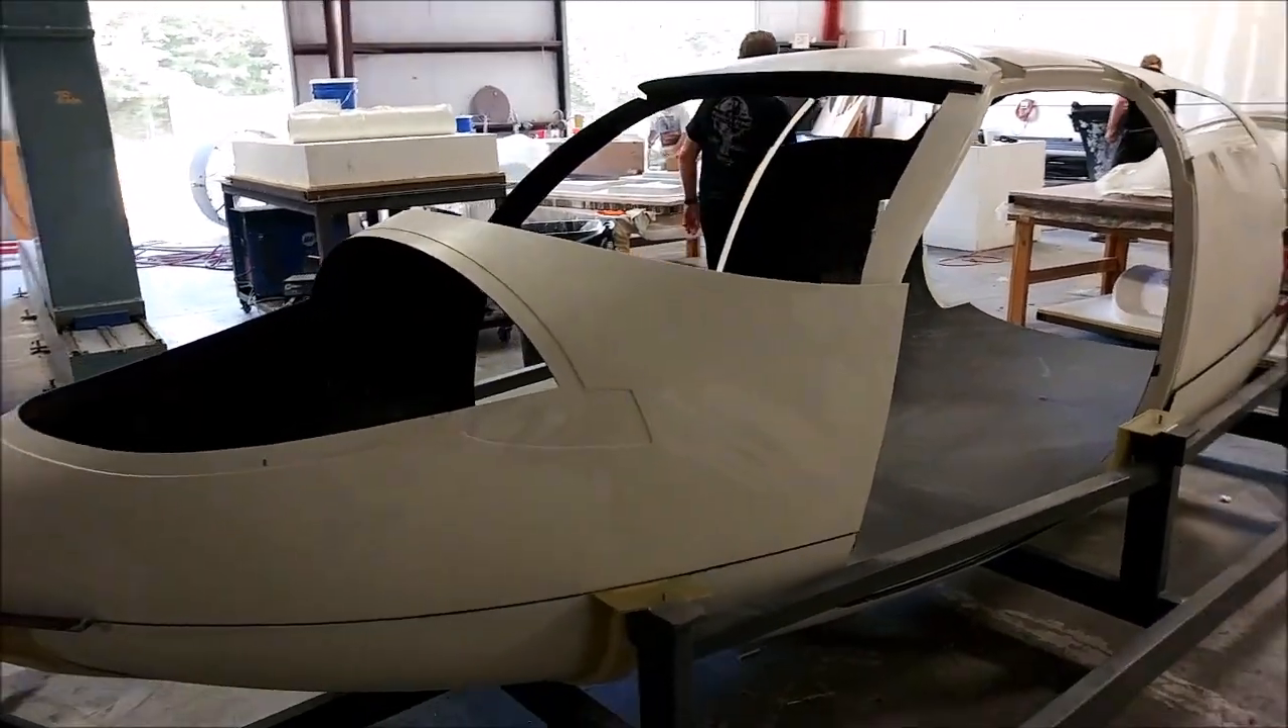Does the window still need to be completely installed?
Yes.